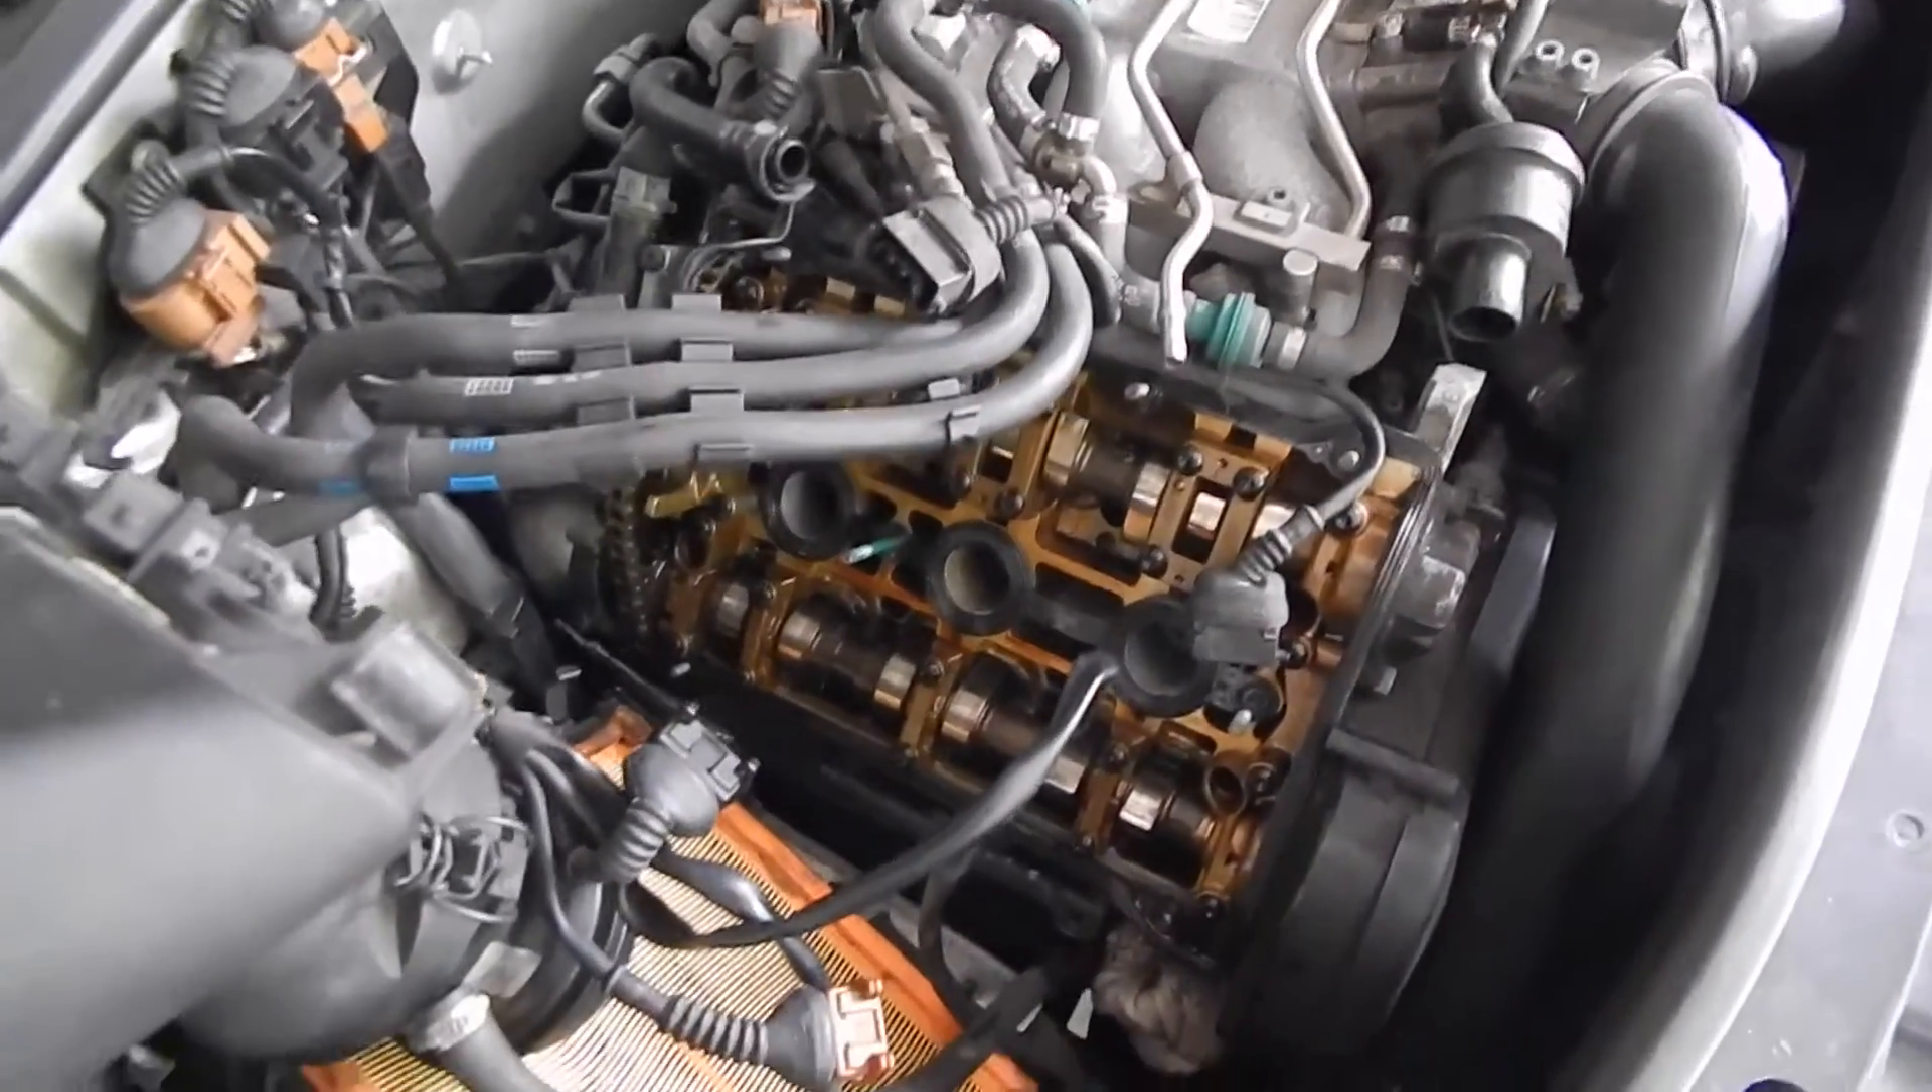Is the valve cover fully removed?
Yes.